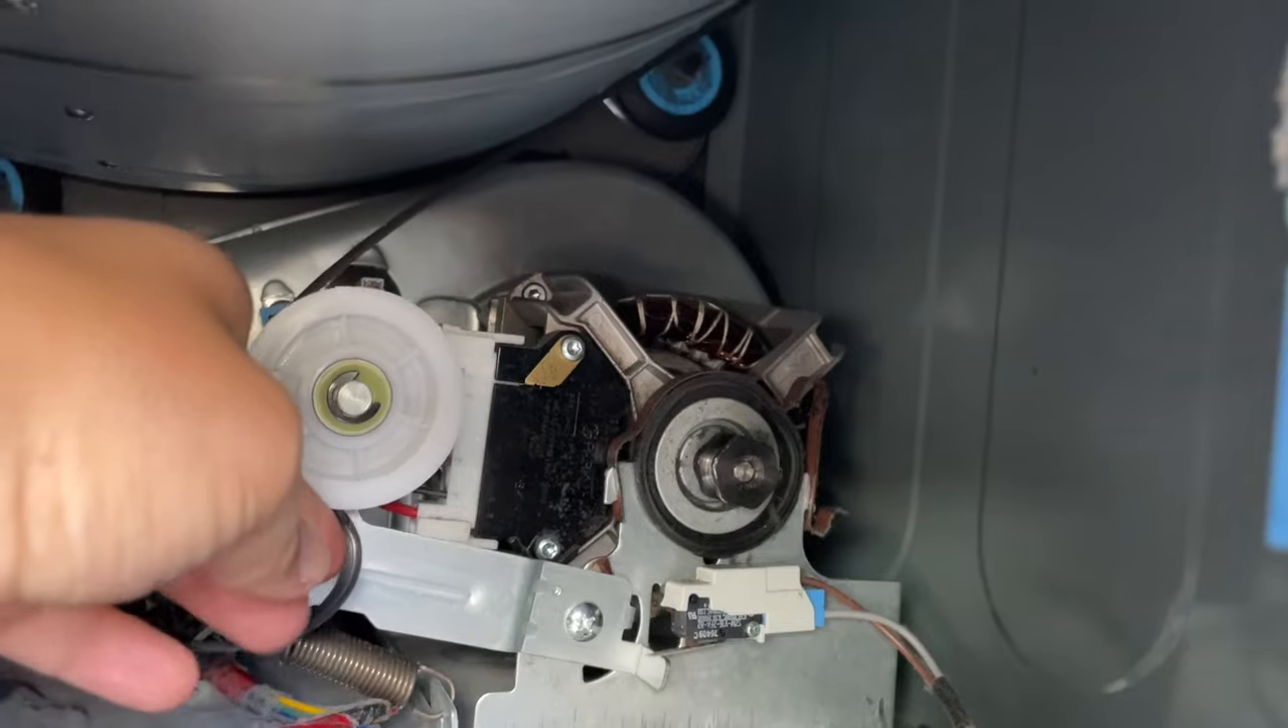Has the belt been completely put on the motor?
No.